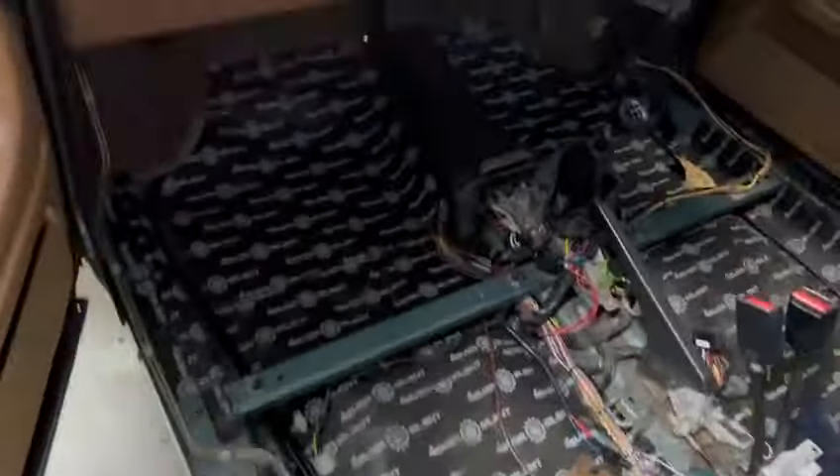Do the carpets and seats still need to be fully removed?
No.